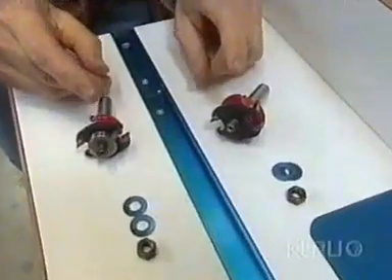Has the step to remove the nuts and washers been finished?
Yes.